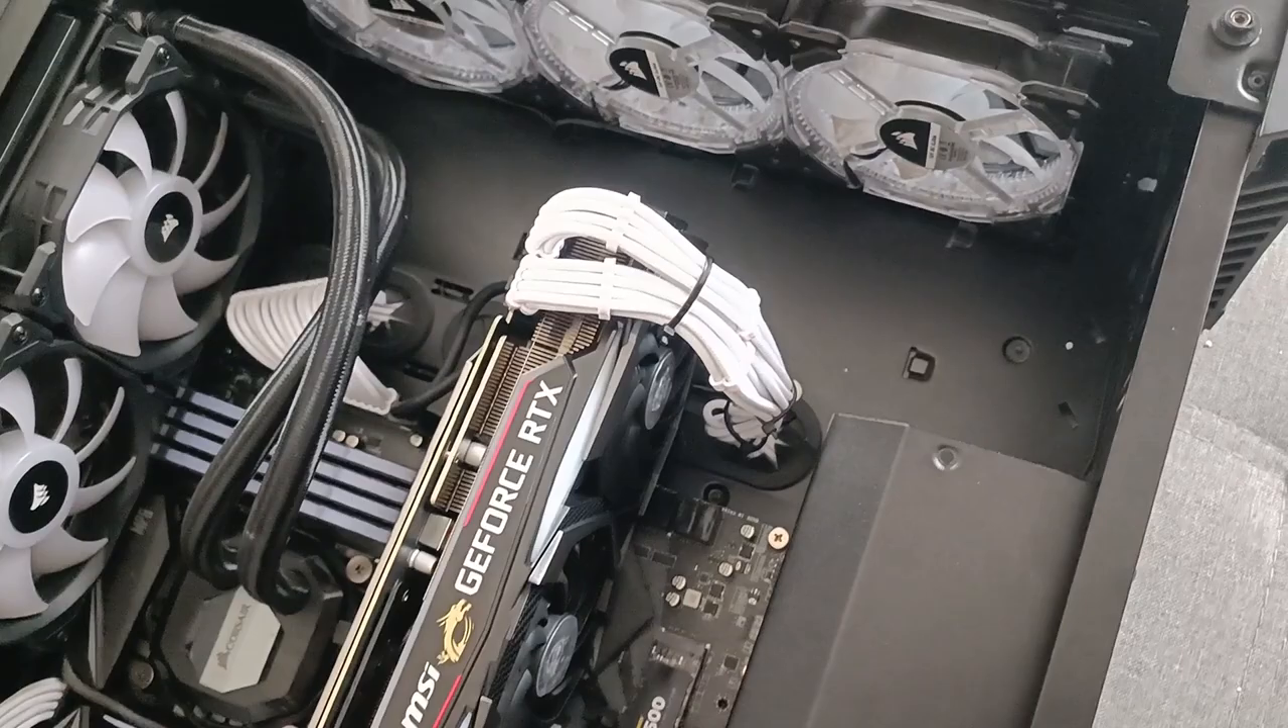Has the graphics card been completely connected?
Yes.